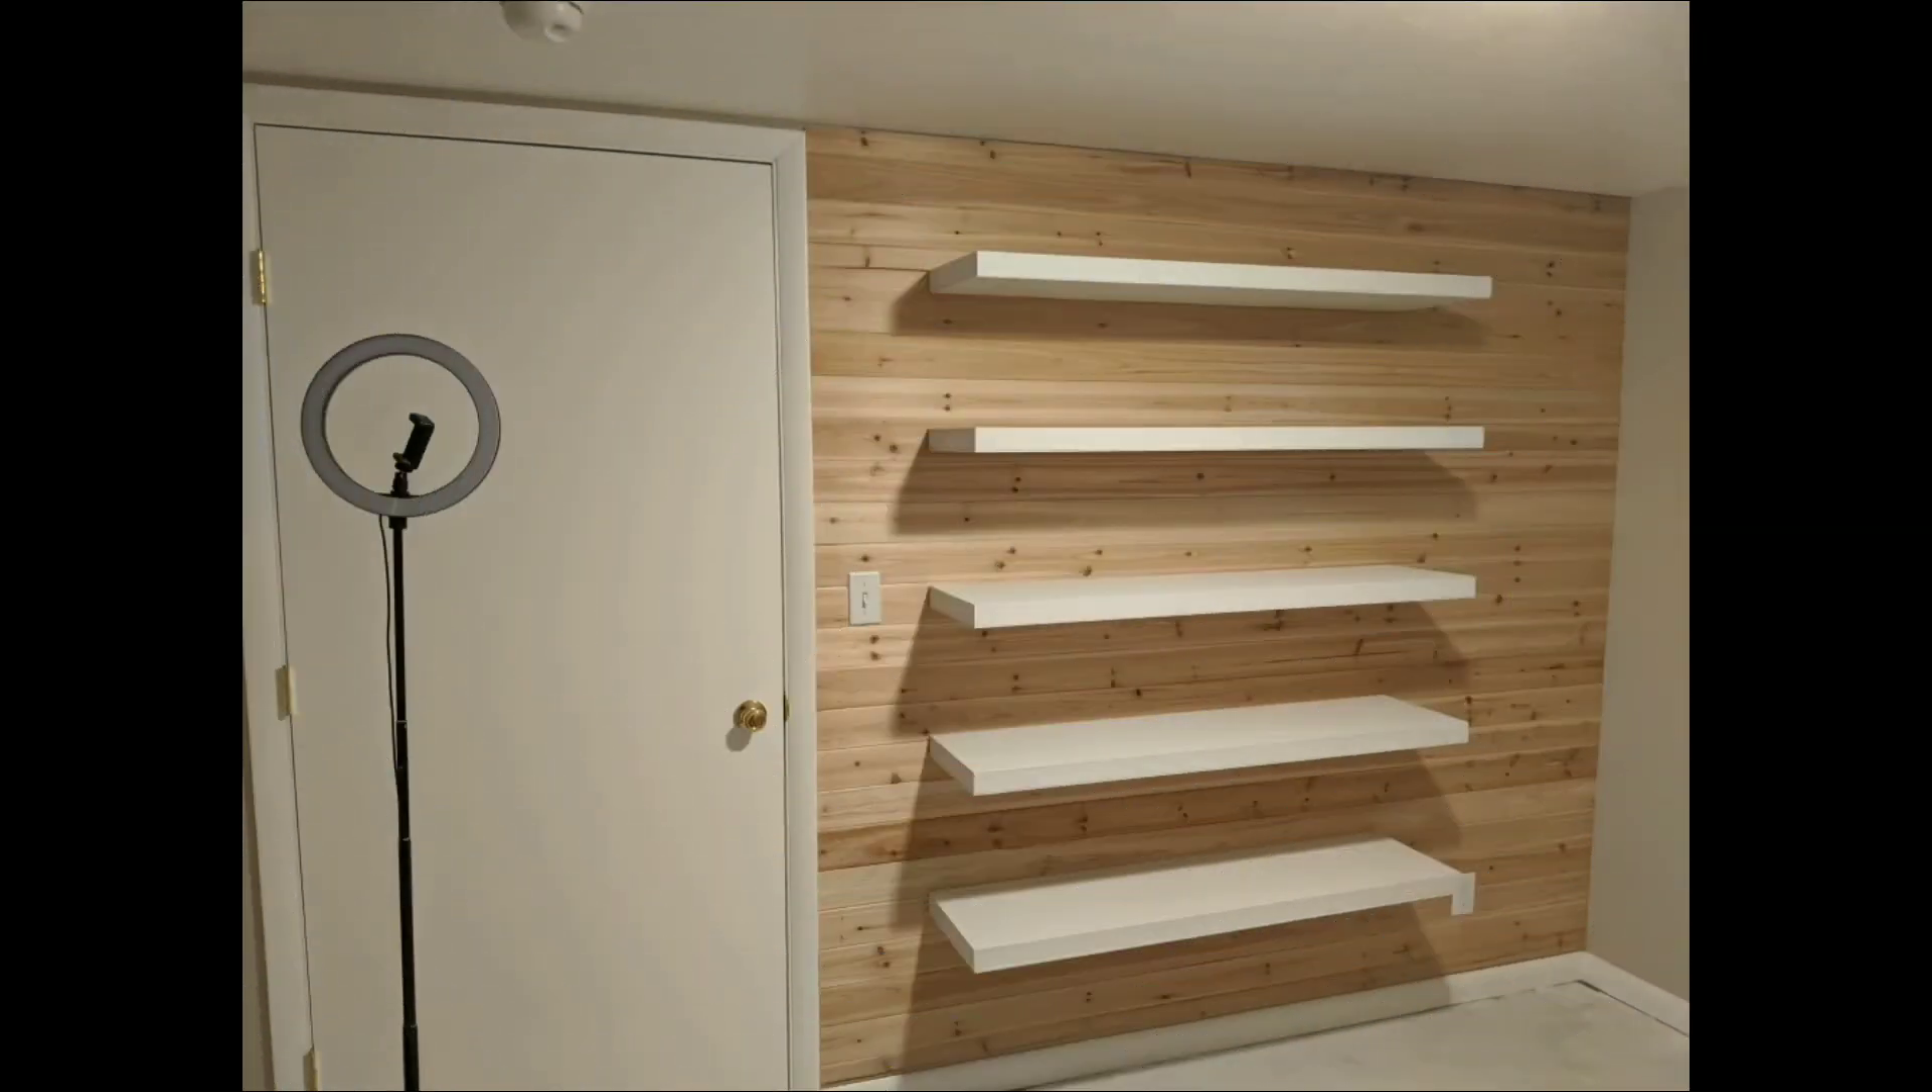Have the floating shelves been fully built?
Yes.